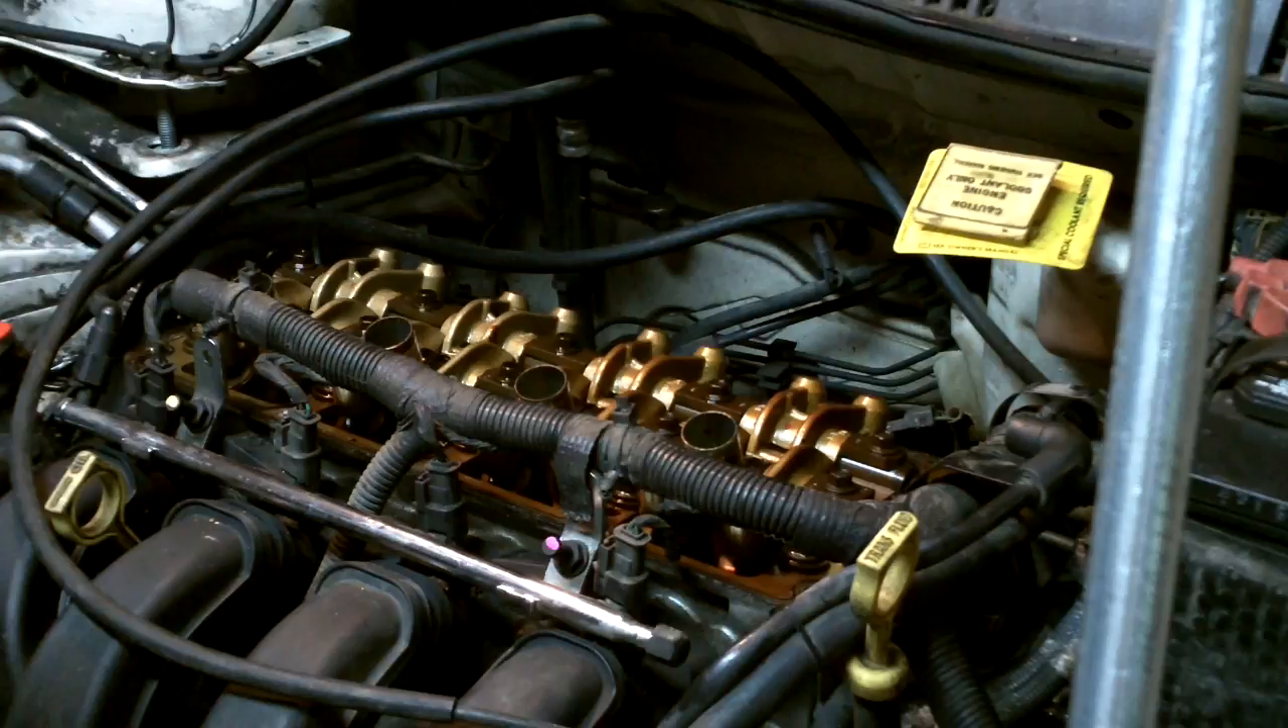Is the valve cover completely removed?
Yes.